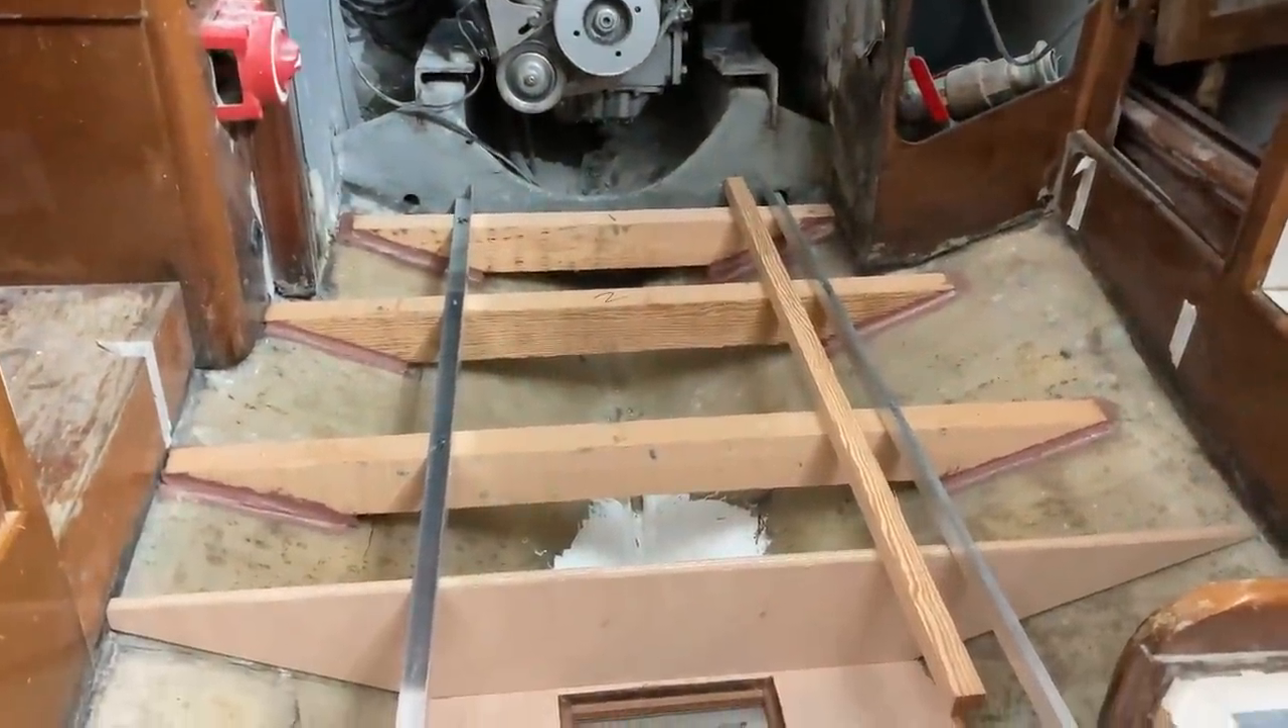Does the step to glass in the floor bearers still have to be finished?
Yes.